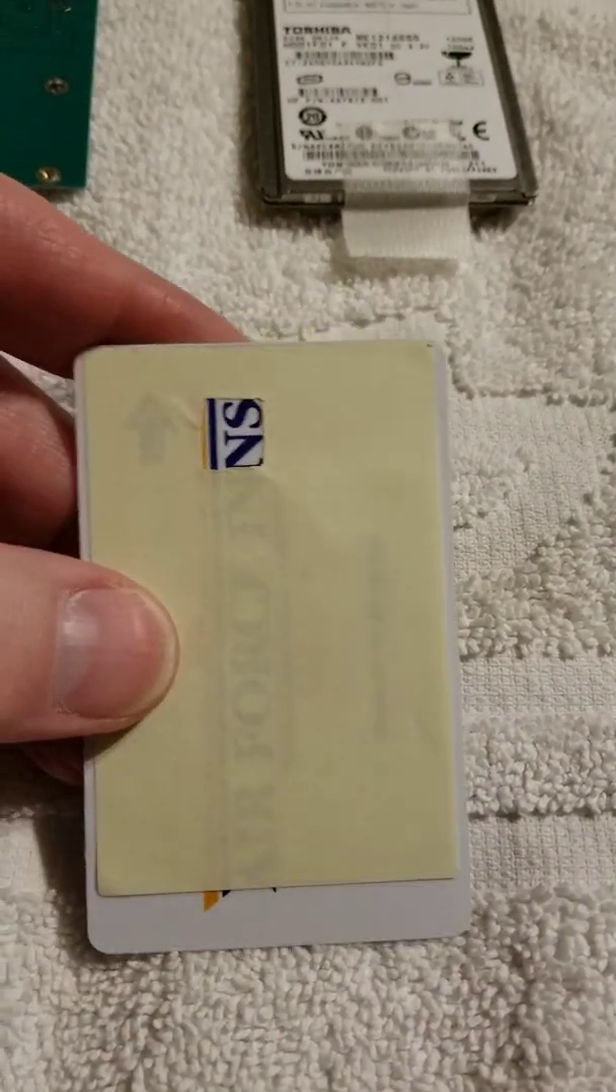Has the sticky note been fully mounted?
Yes.